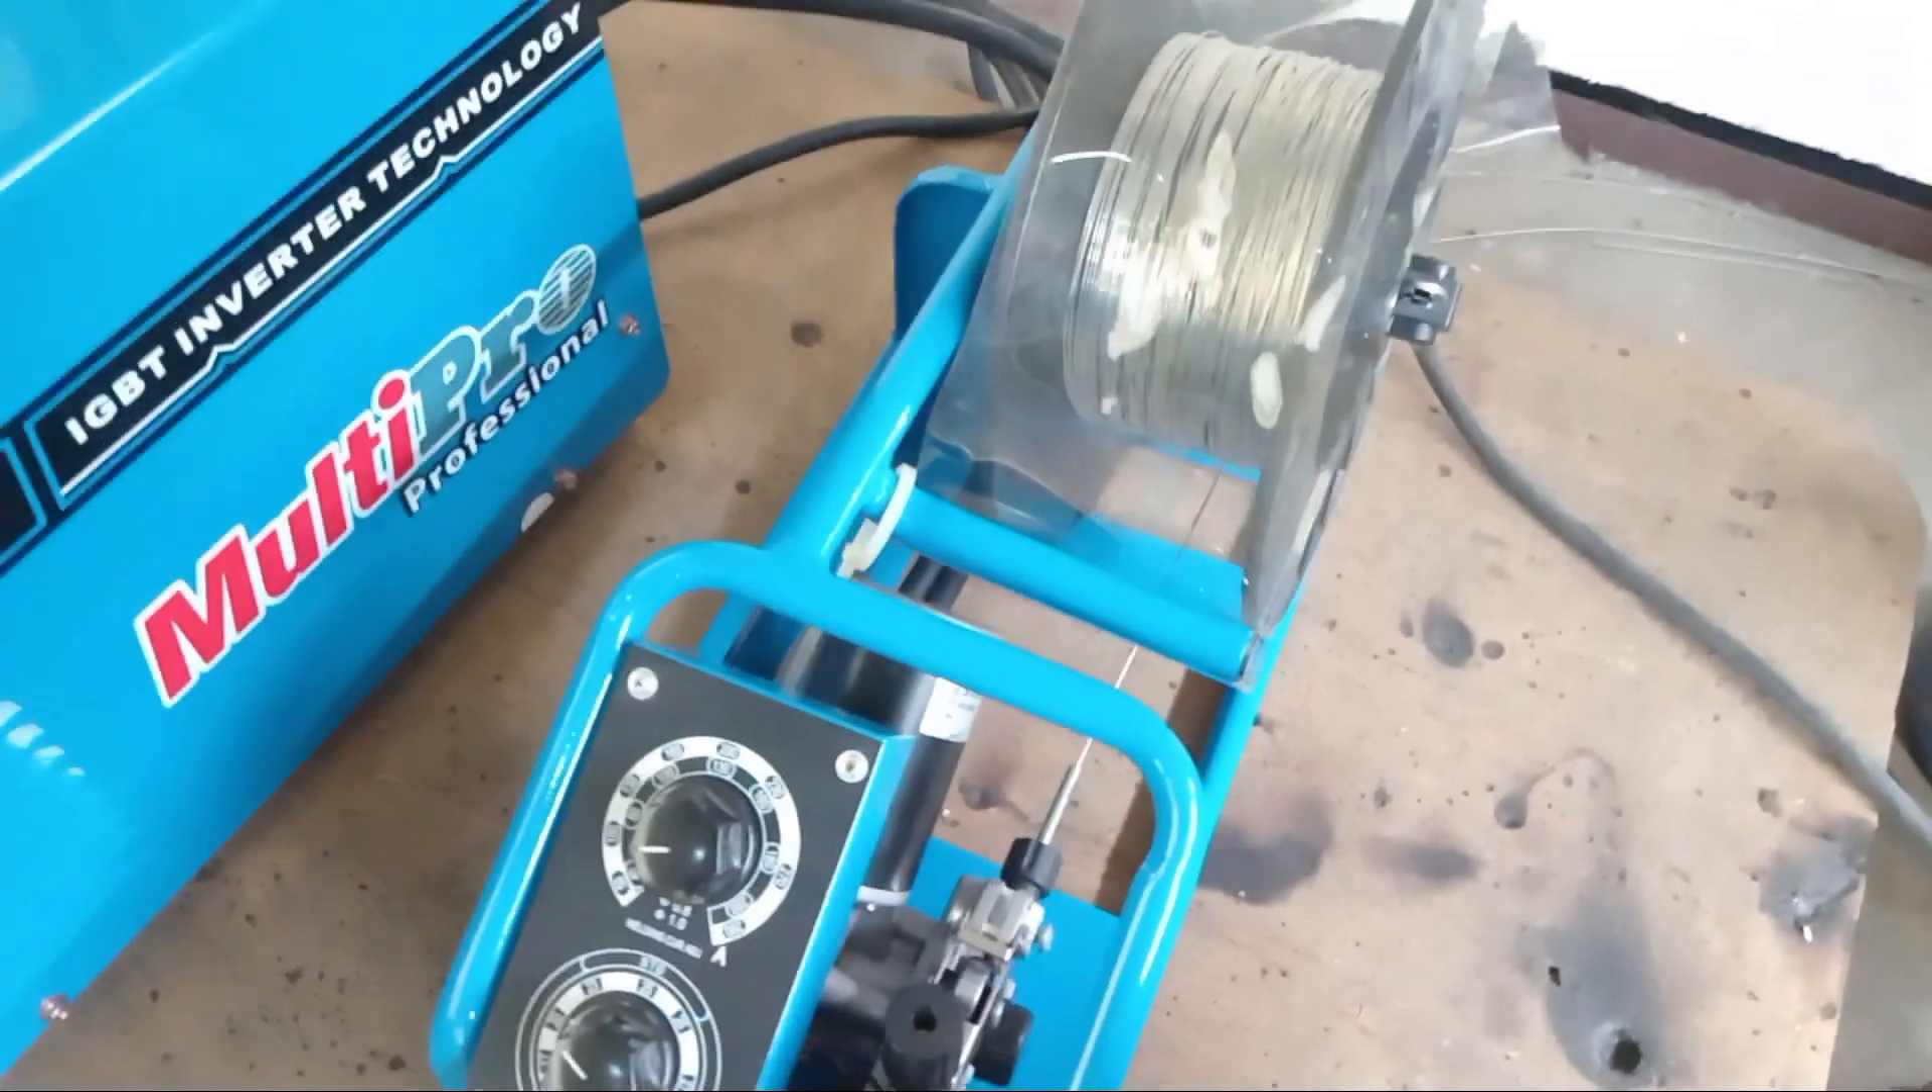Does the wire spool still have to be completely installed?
No.